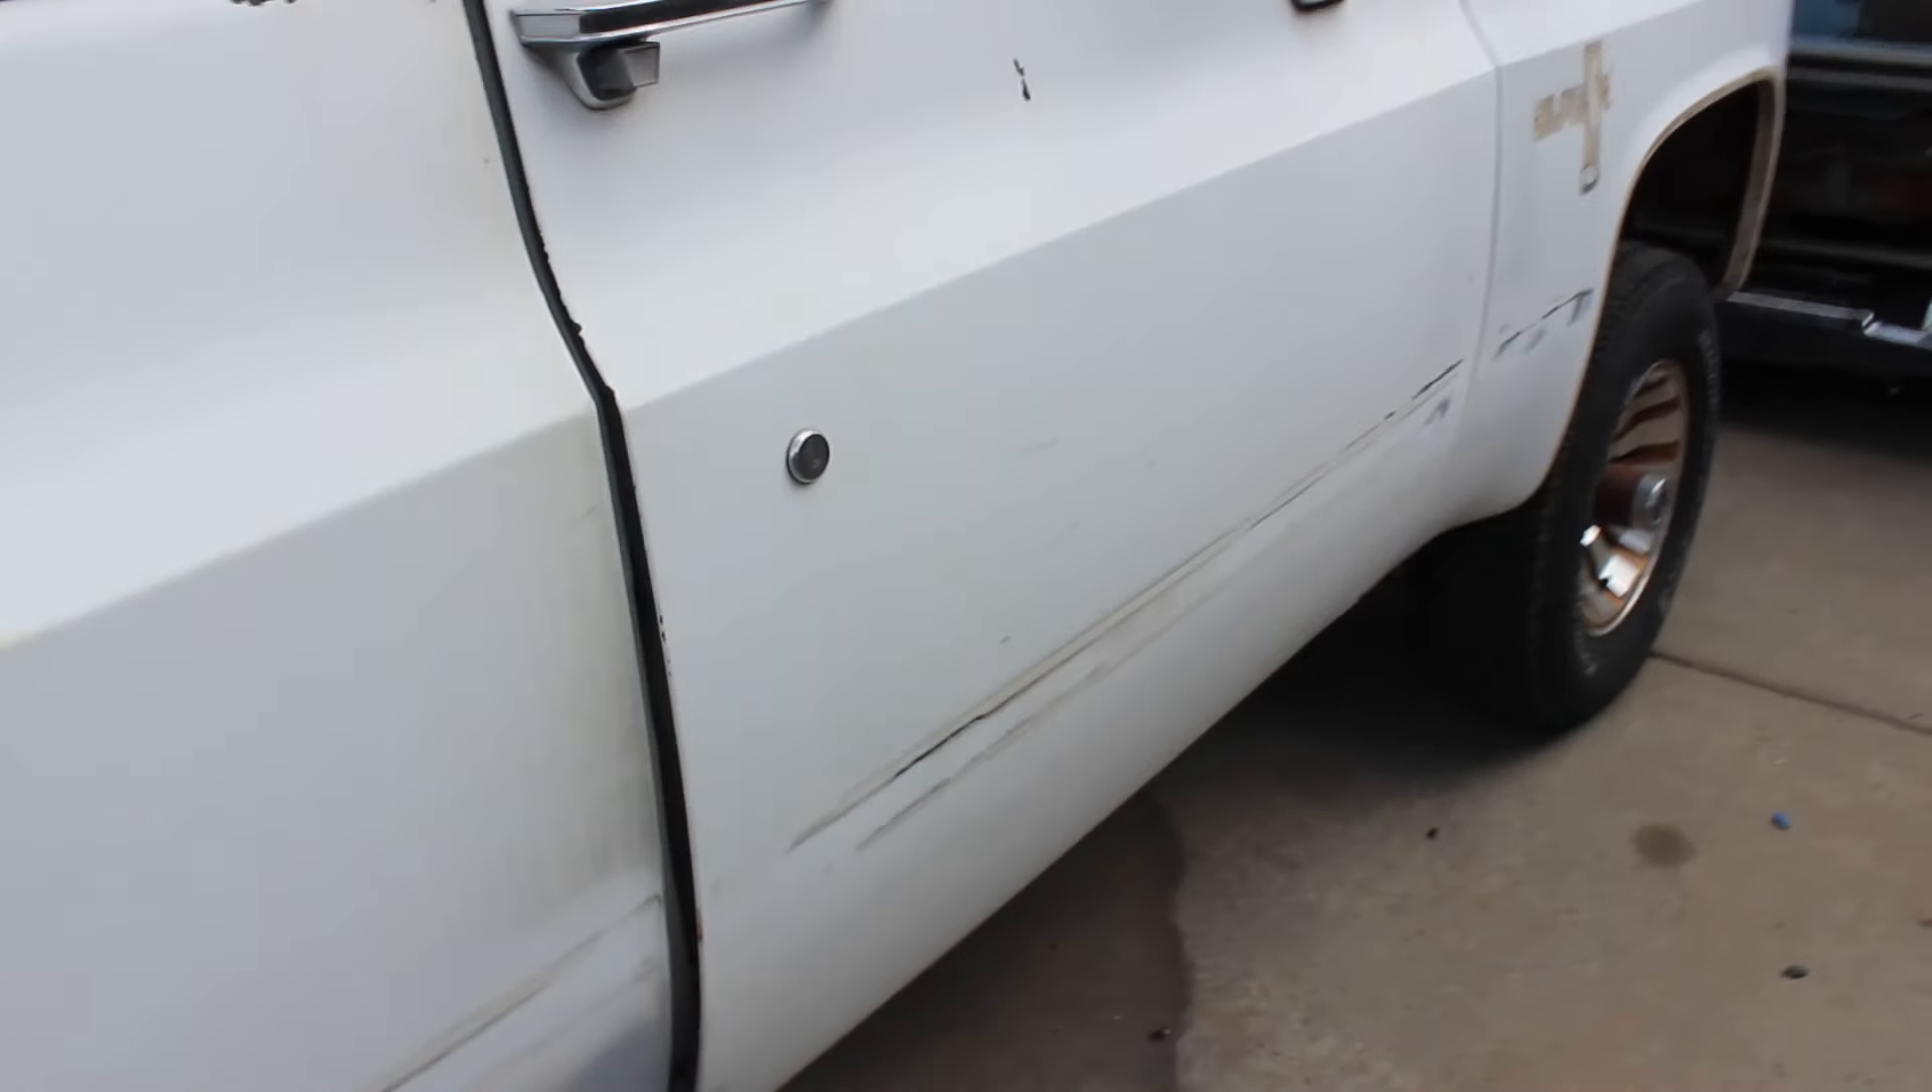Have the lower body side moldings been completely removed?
Yes.